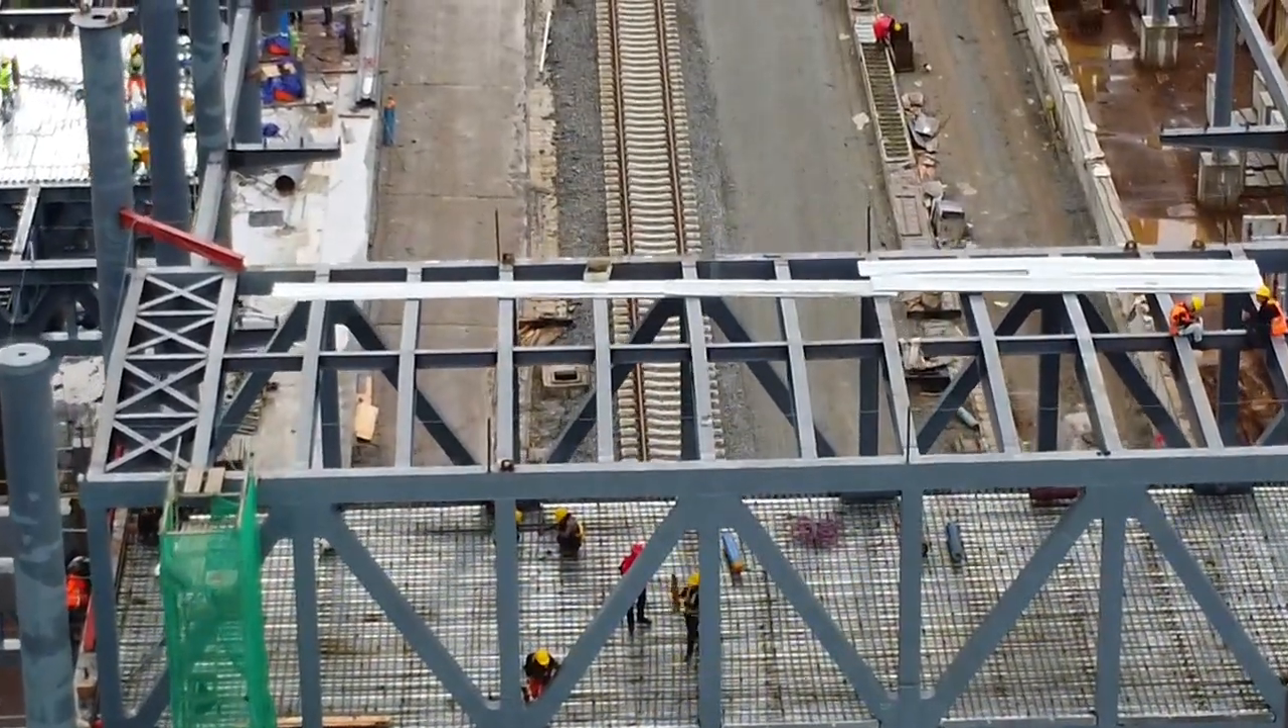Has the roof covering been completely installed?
No.